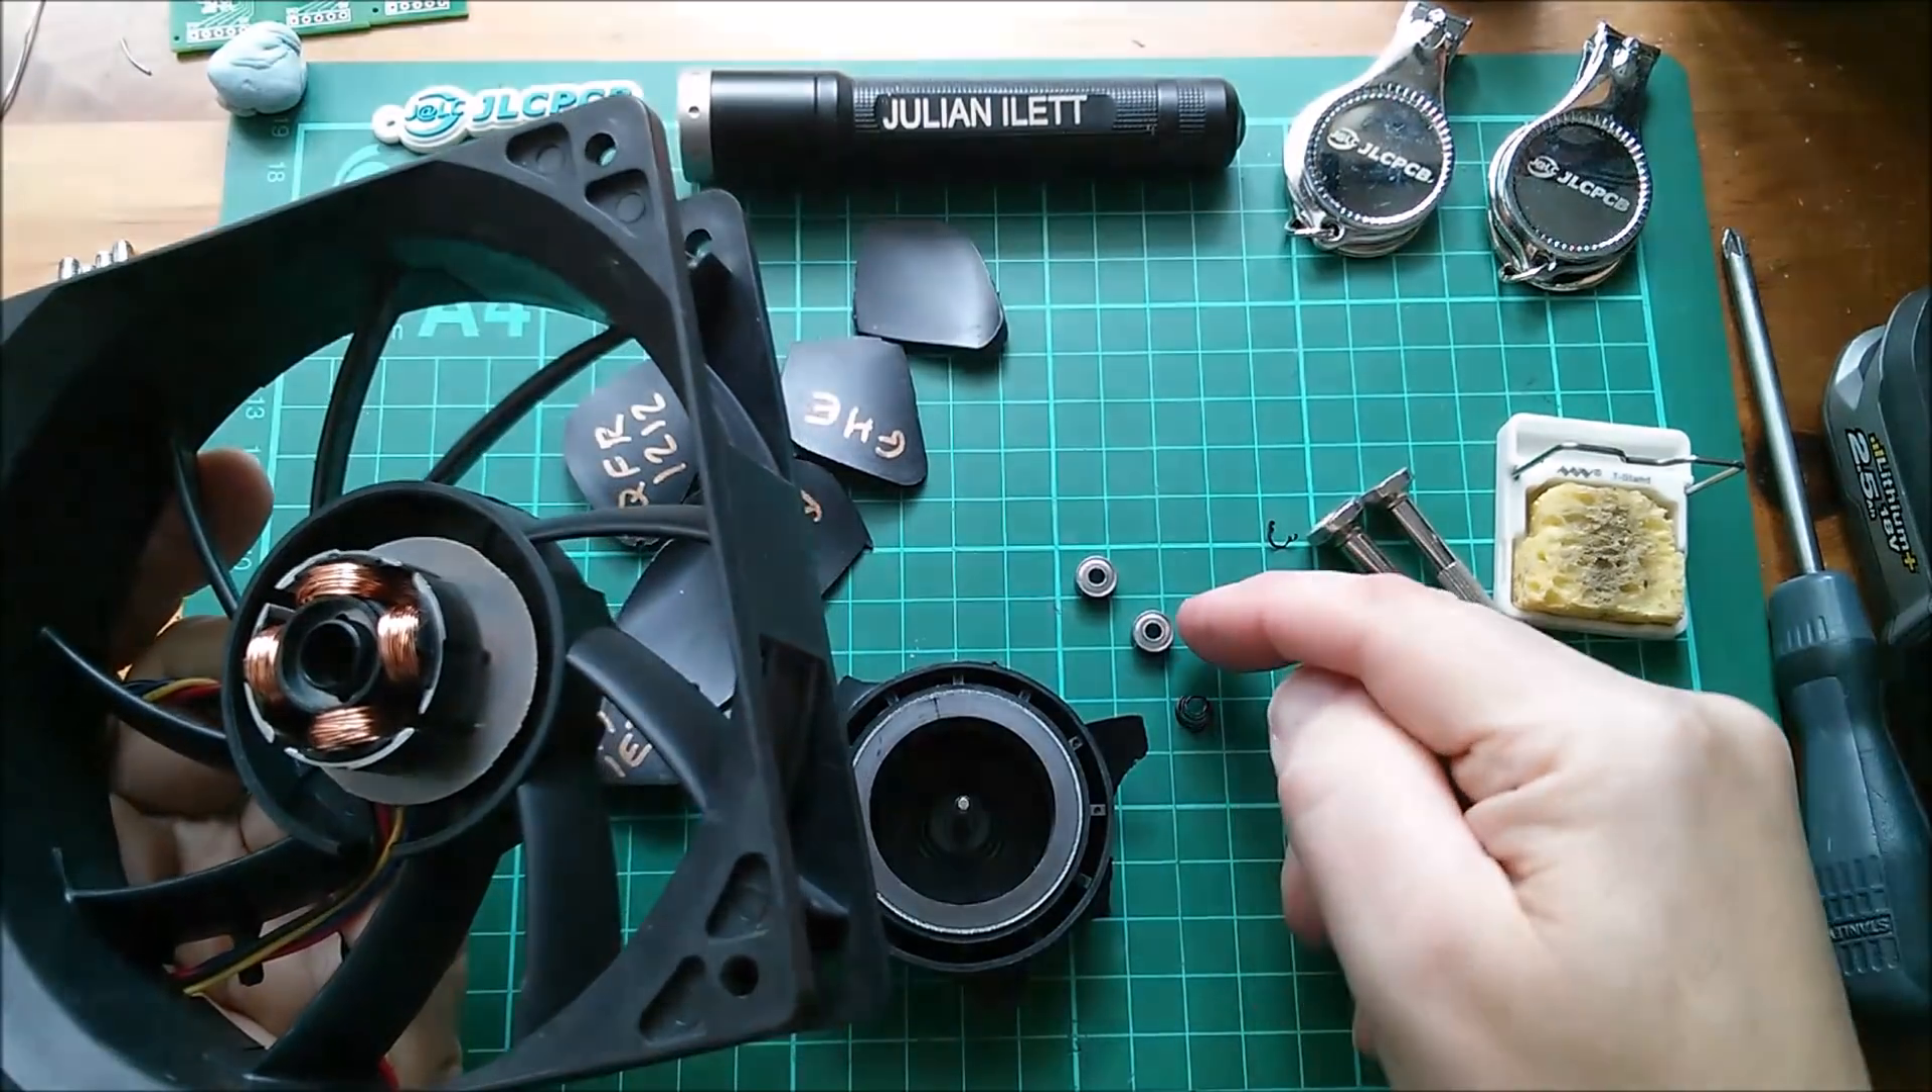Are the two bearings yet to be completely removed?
No.